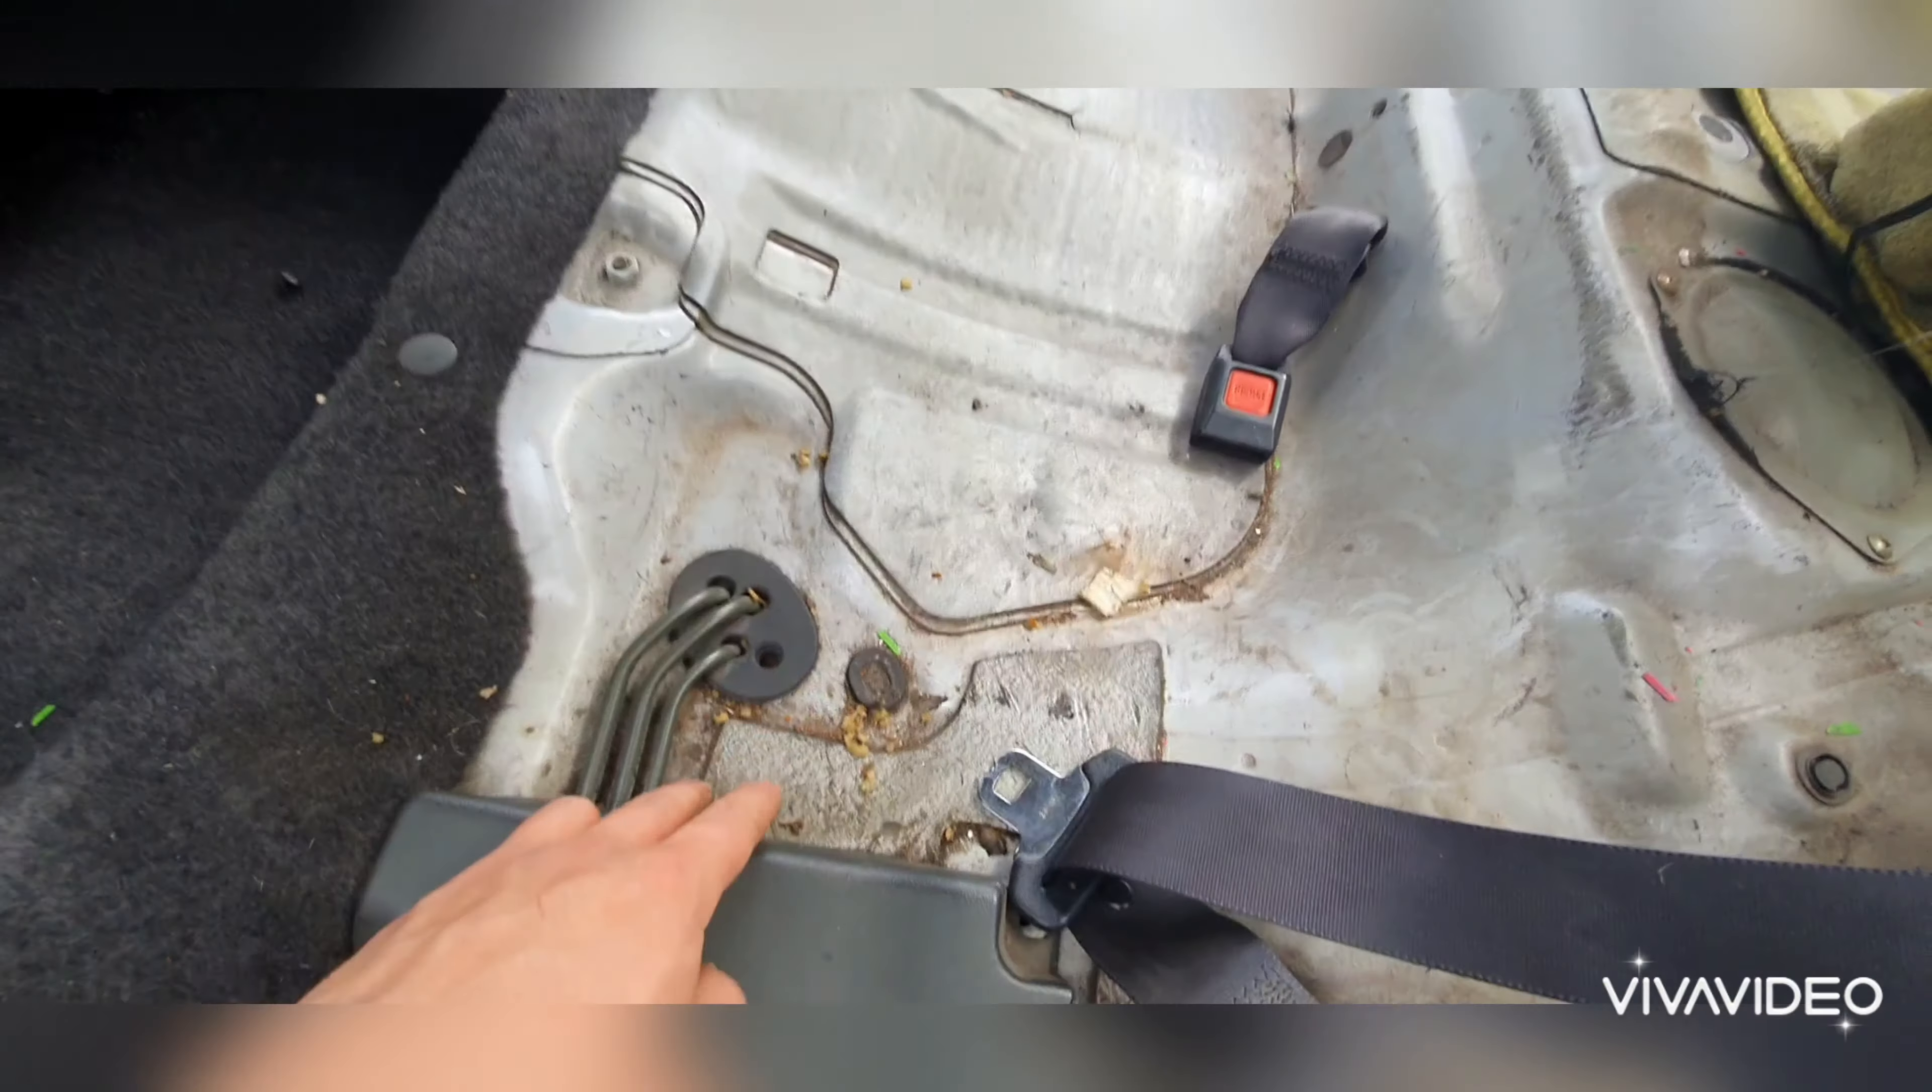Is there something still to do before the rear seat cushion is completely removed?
No.